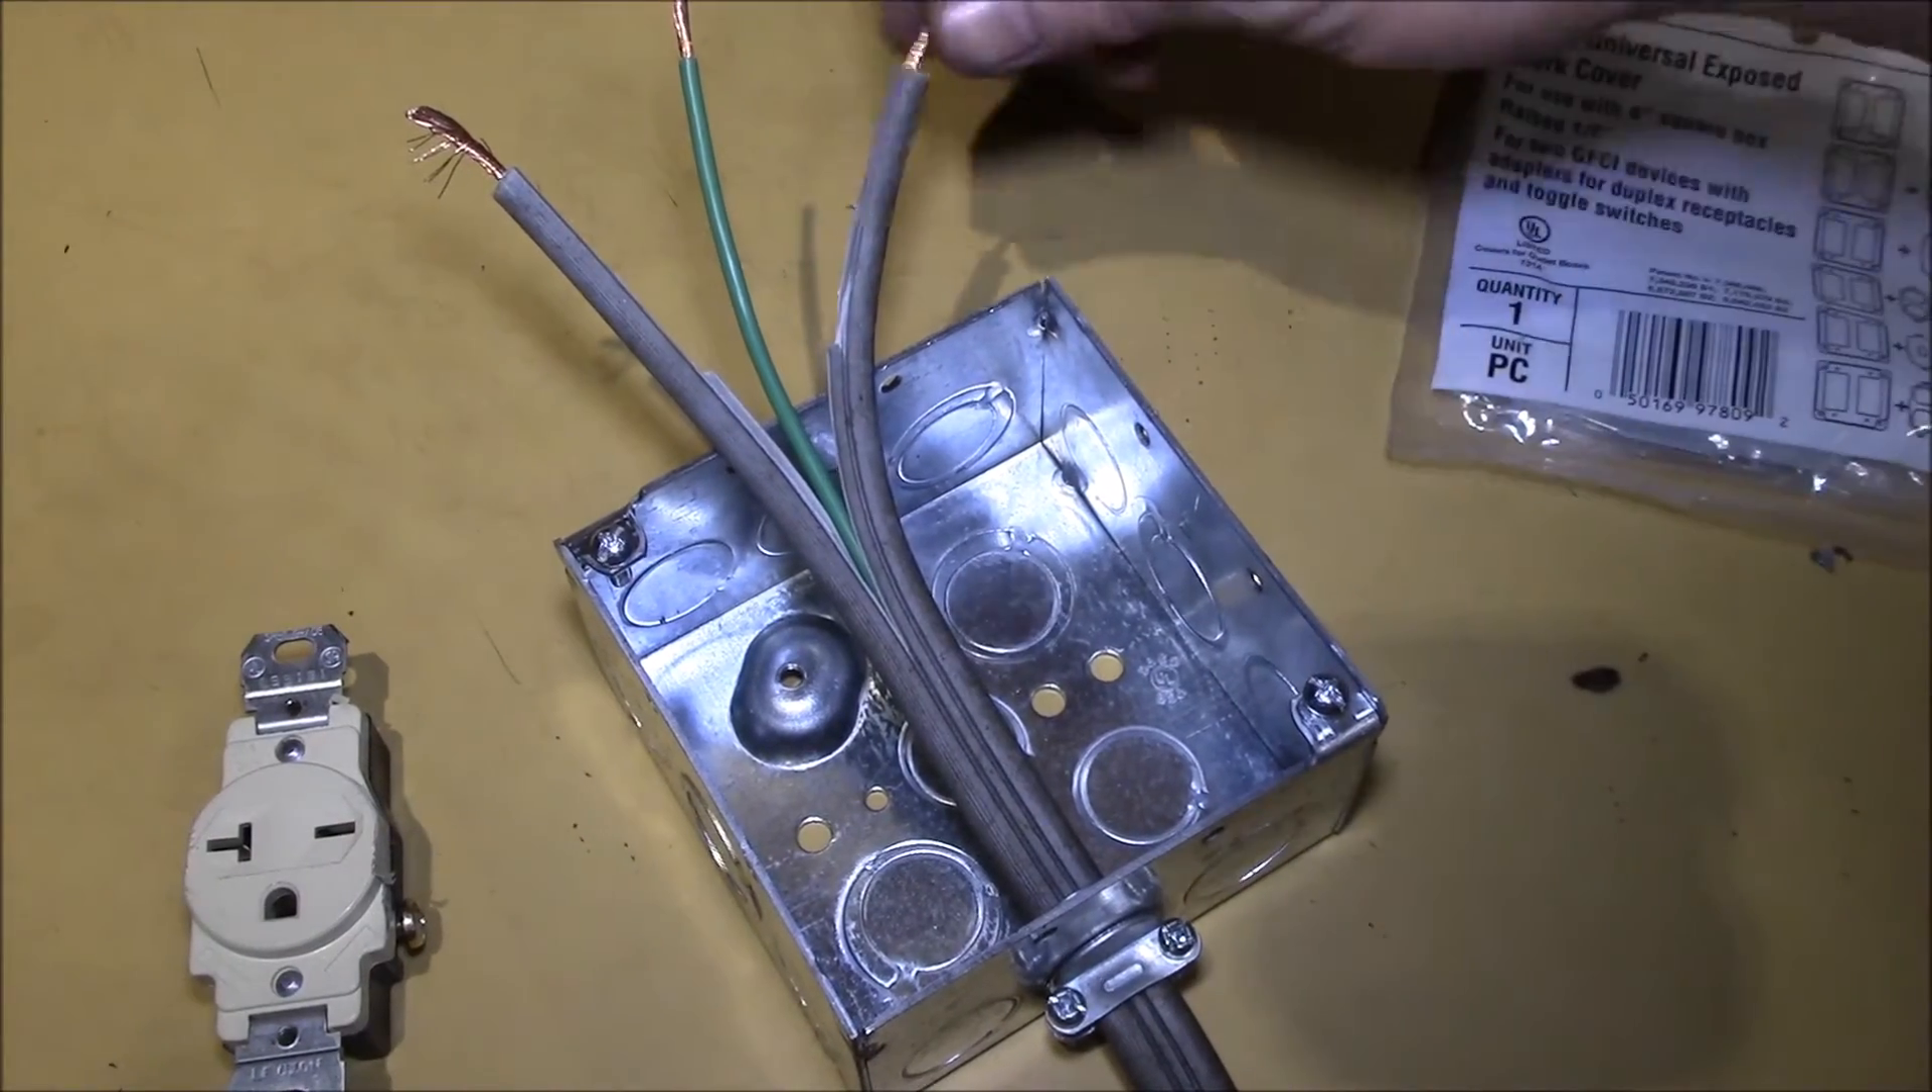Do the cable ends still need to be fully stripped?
No.